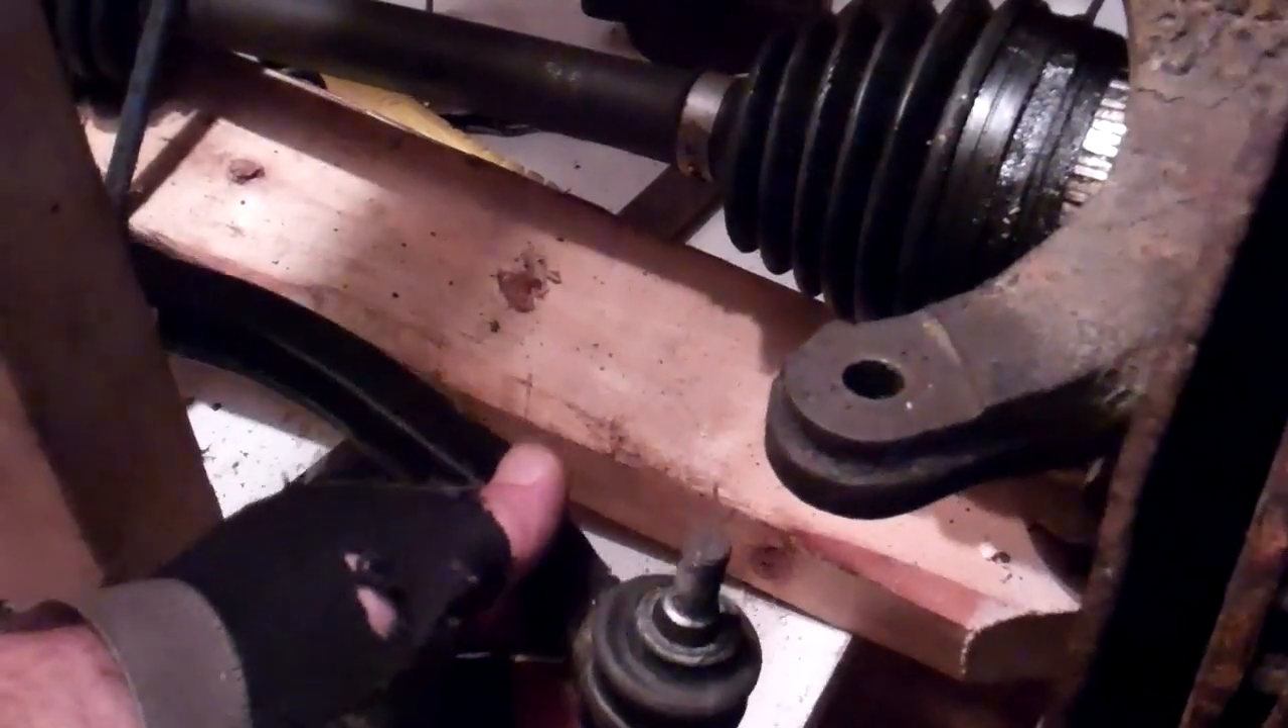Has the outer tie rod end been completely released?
Yes.